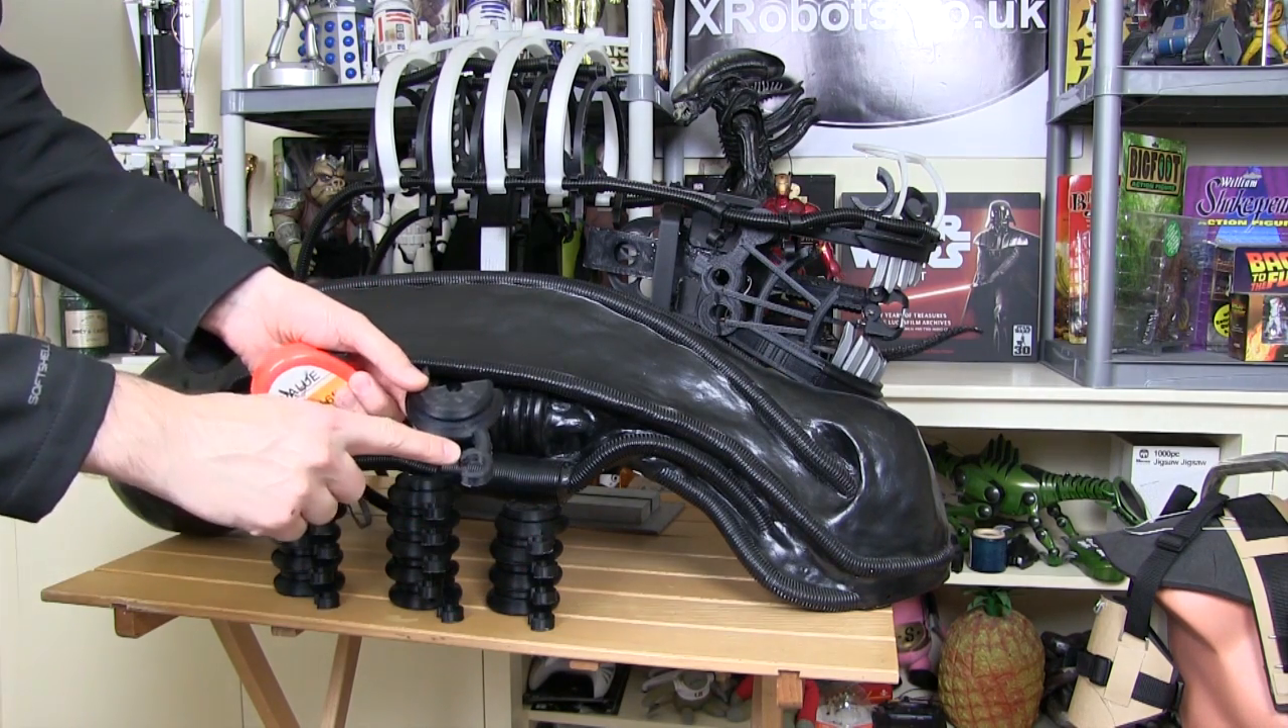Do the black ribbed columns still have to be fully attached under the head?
Yes.